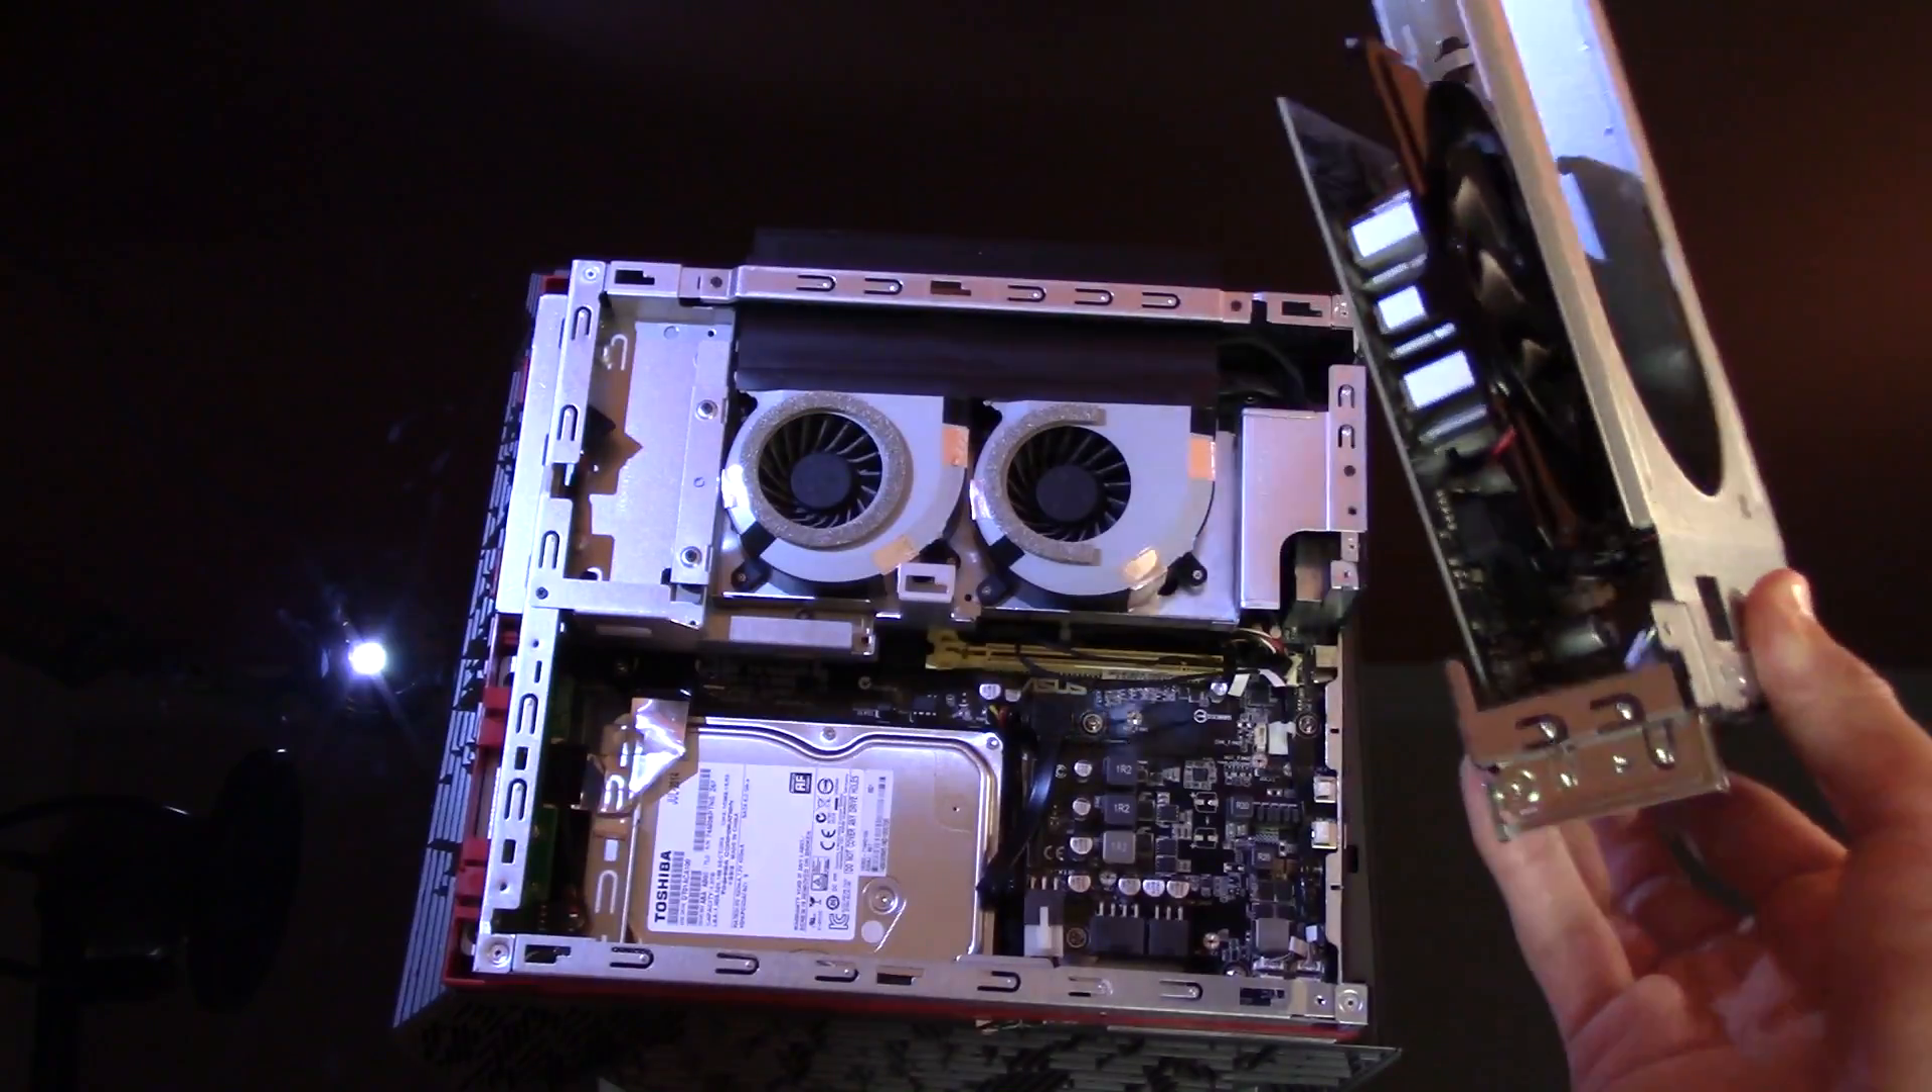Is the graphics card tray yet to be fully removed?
No.